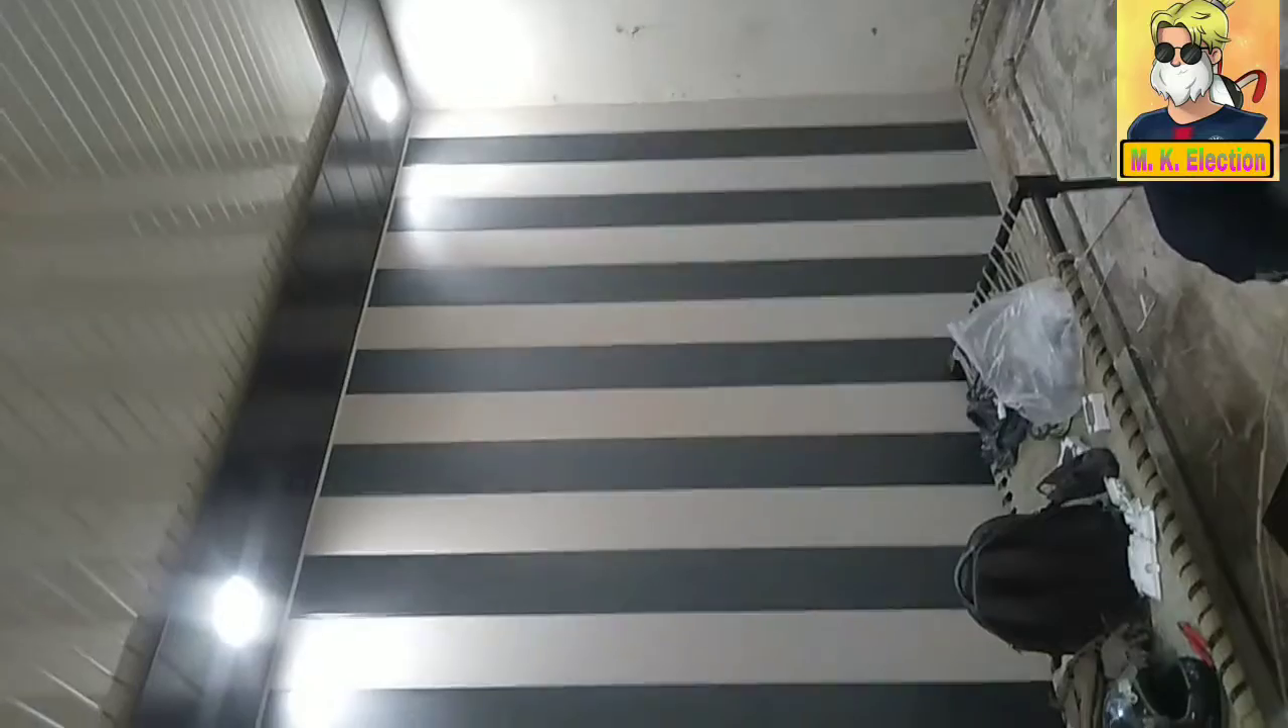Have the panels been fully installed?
Yes.